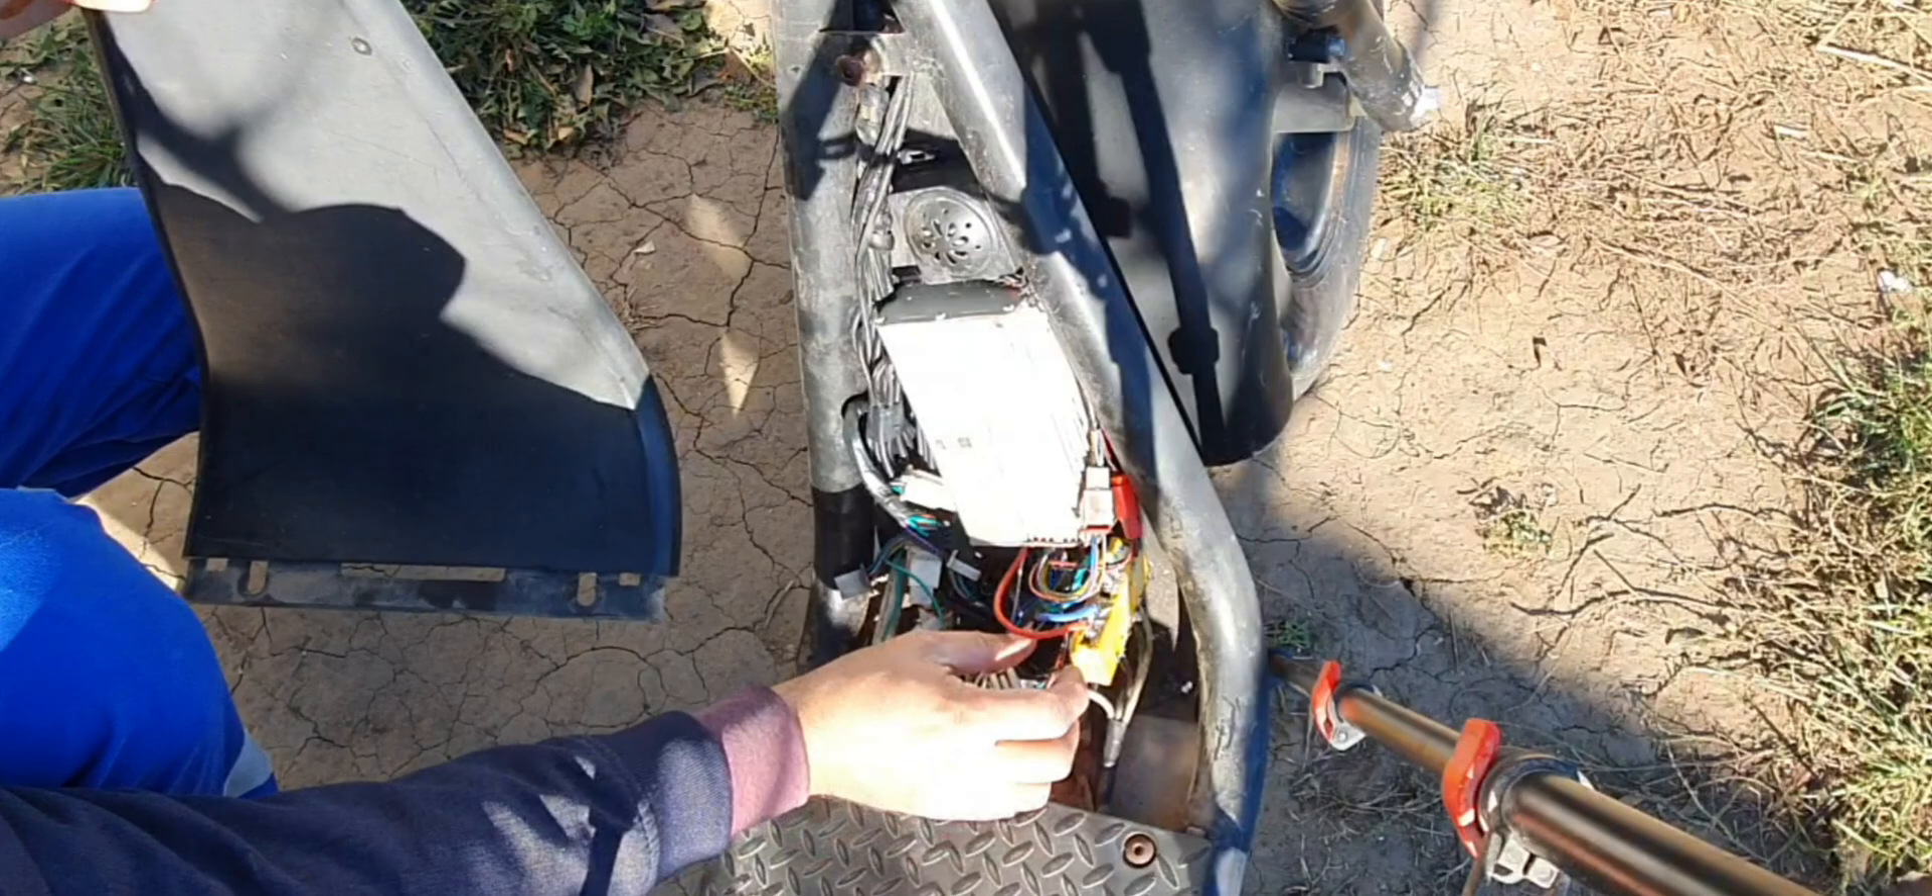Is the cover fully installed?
No.